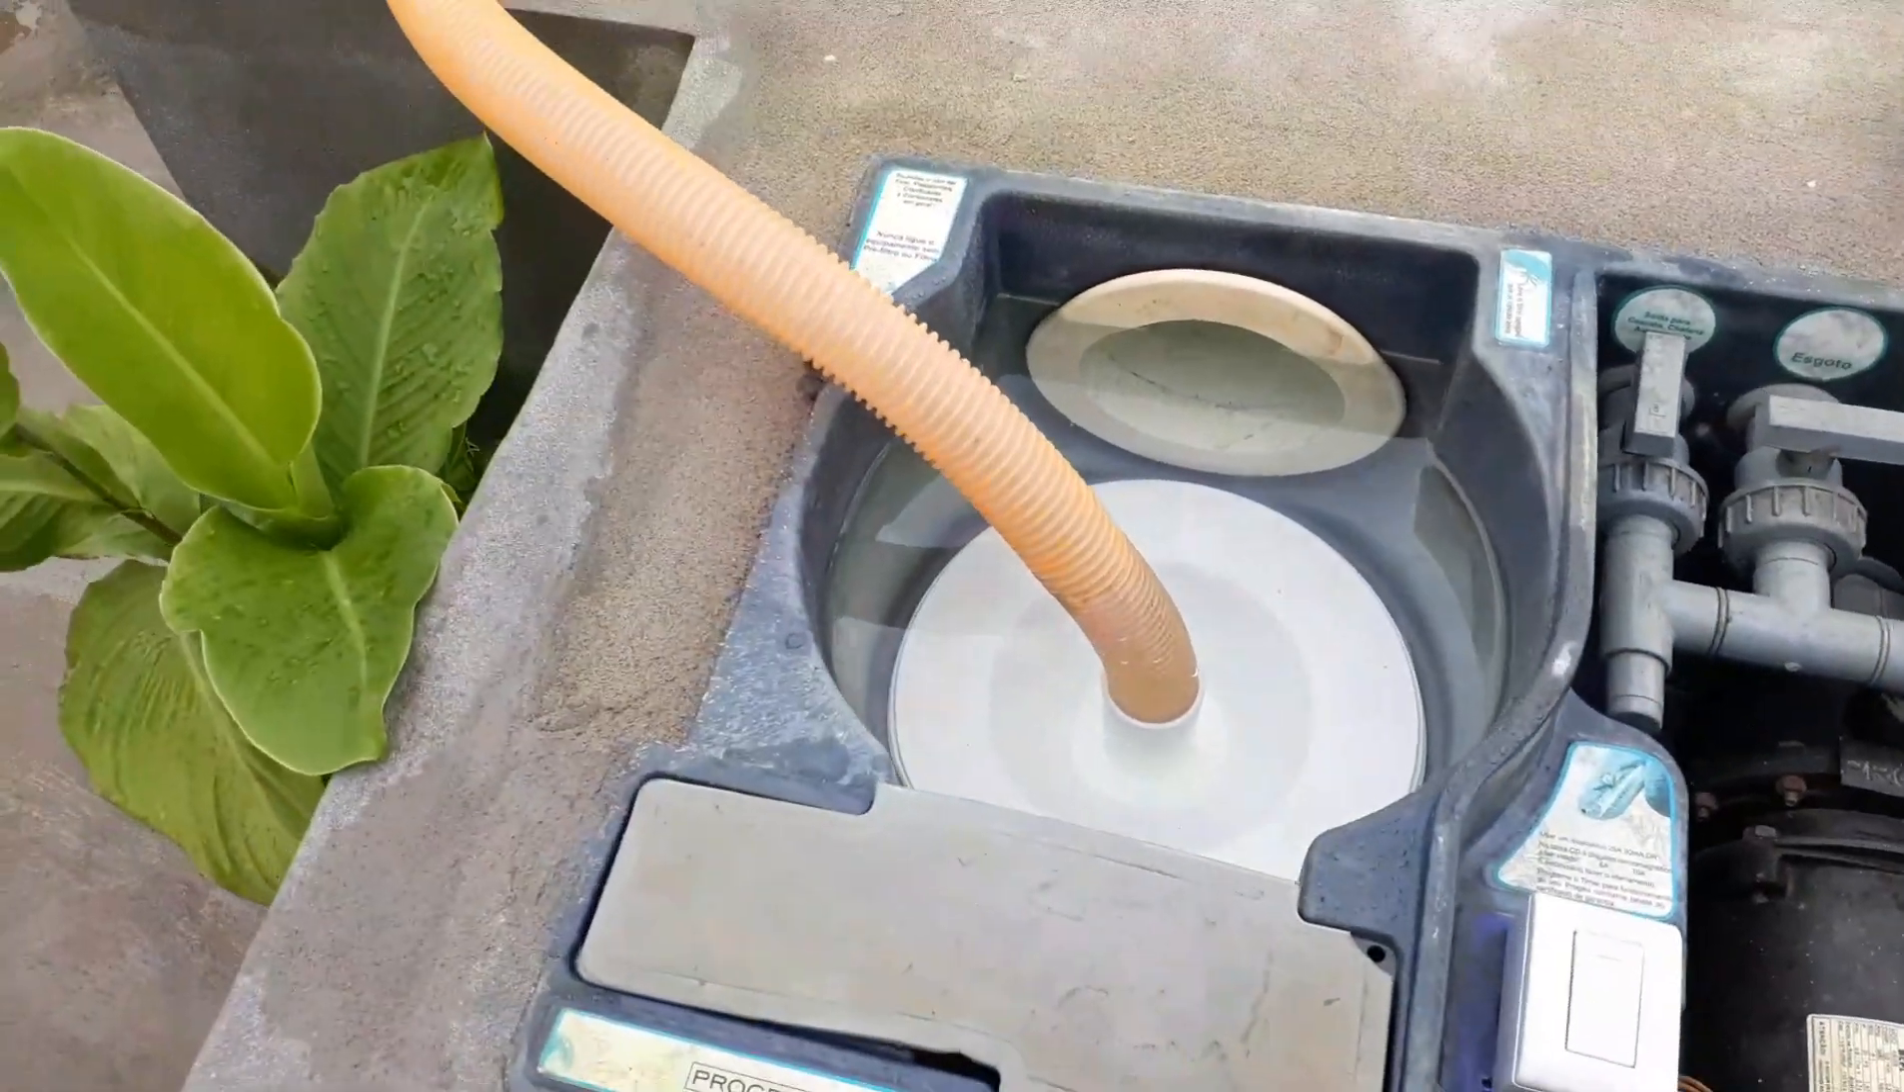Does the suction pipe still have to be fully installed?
No.